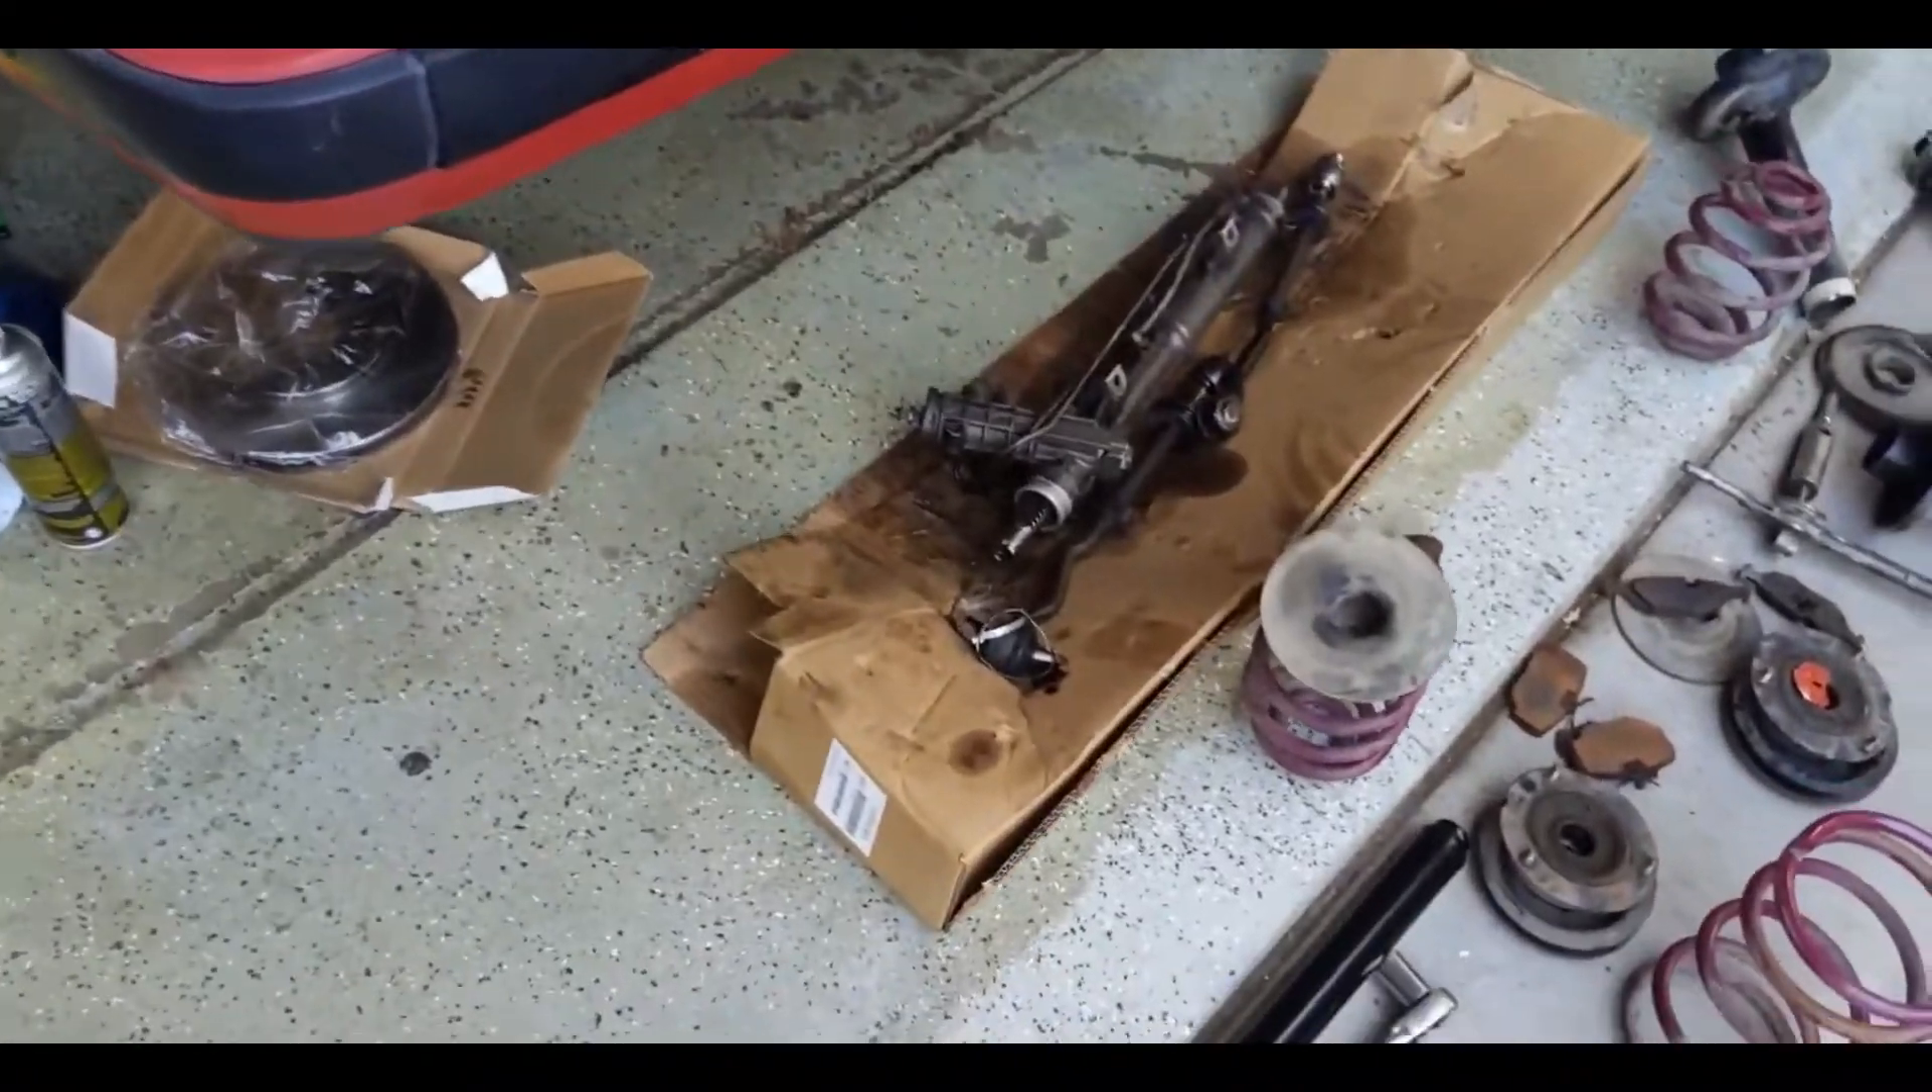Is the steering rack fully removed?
Yes.